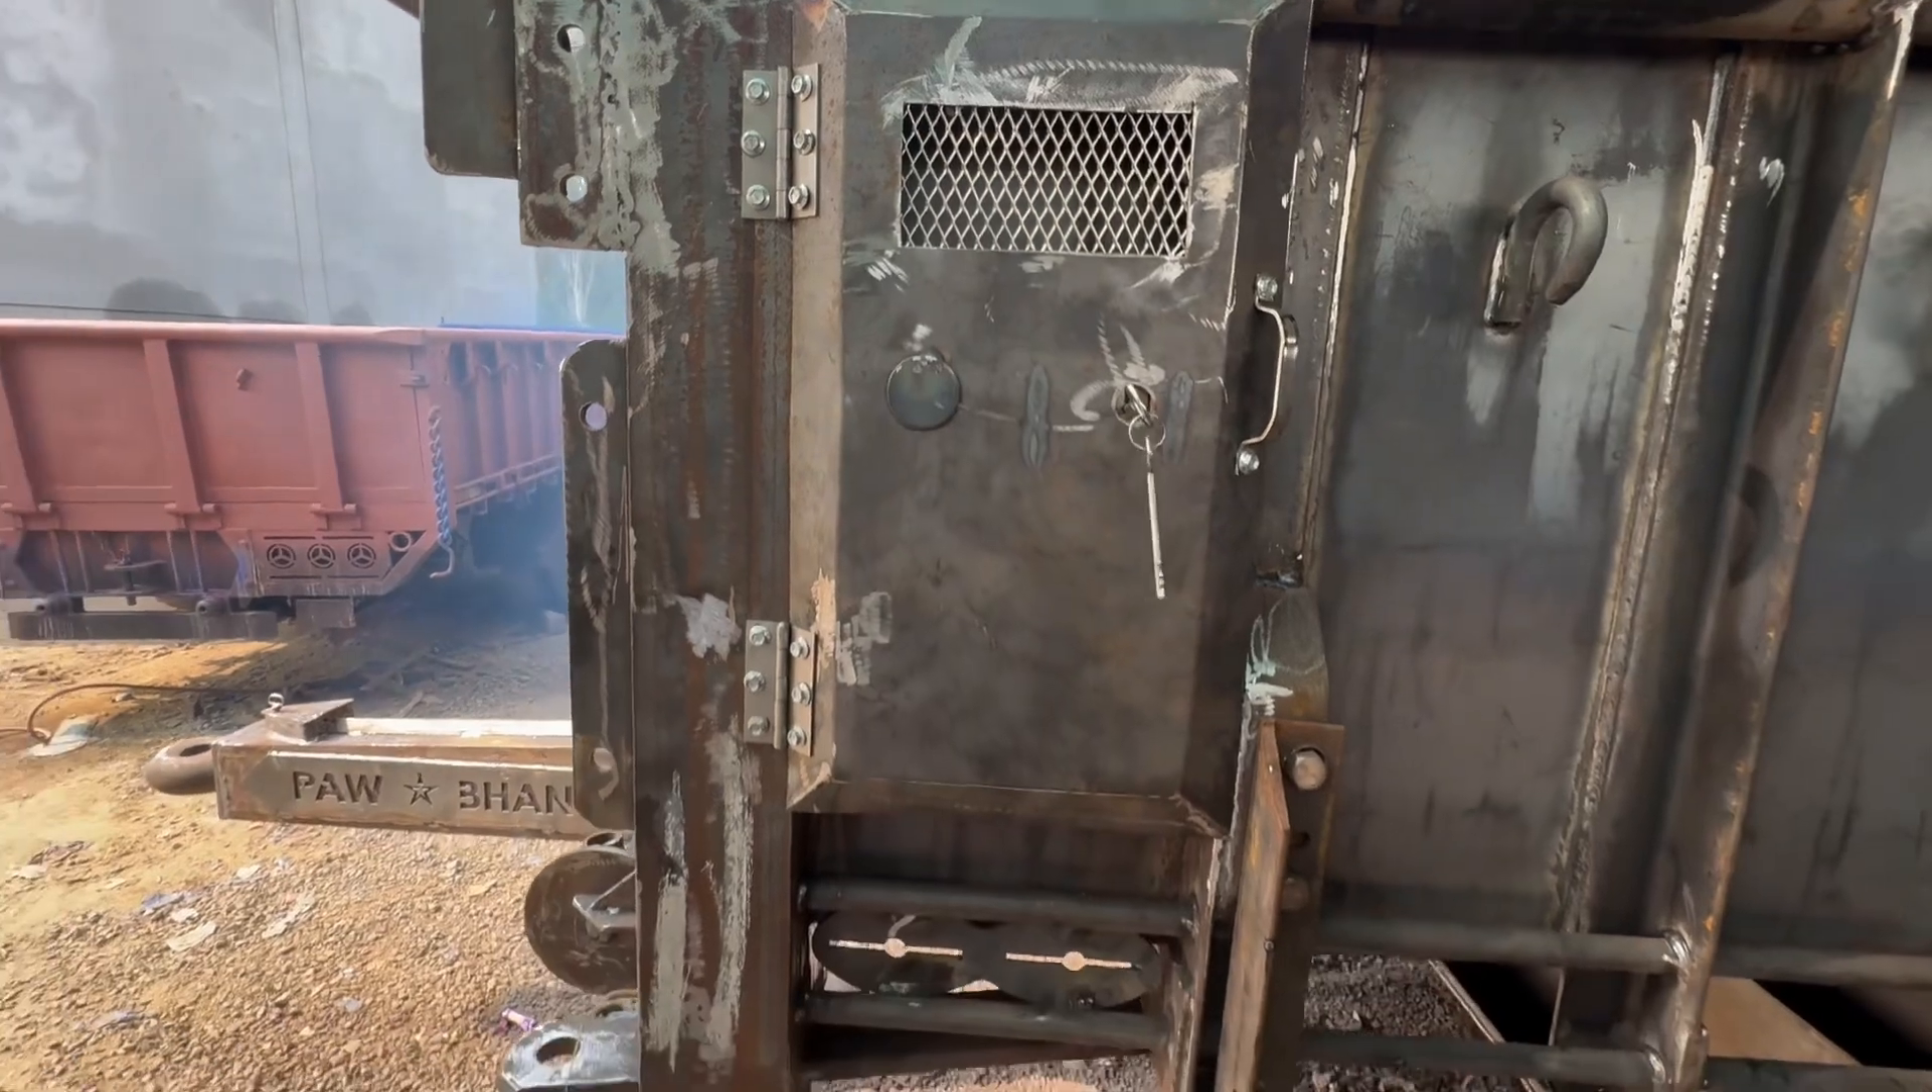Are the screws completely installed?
Yes.